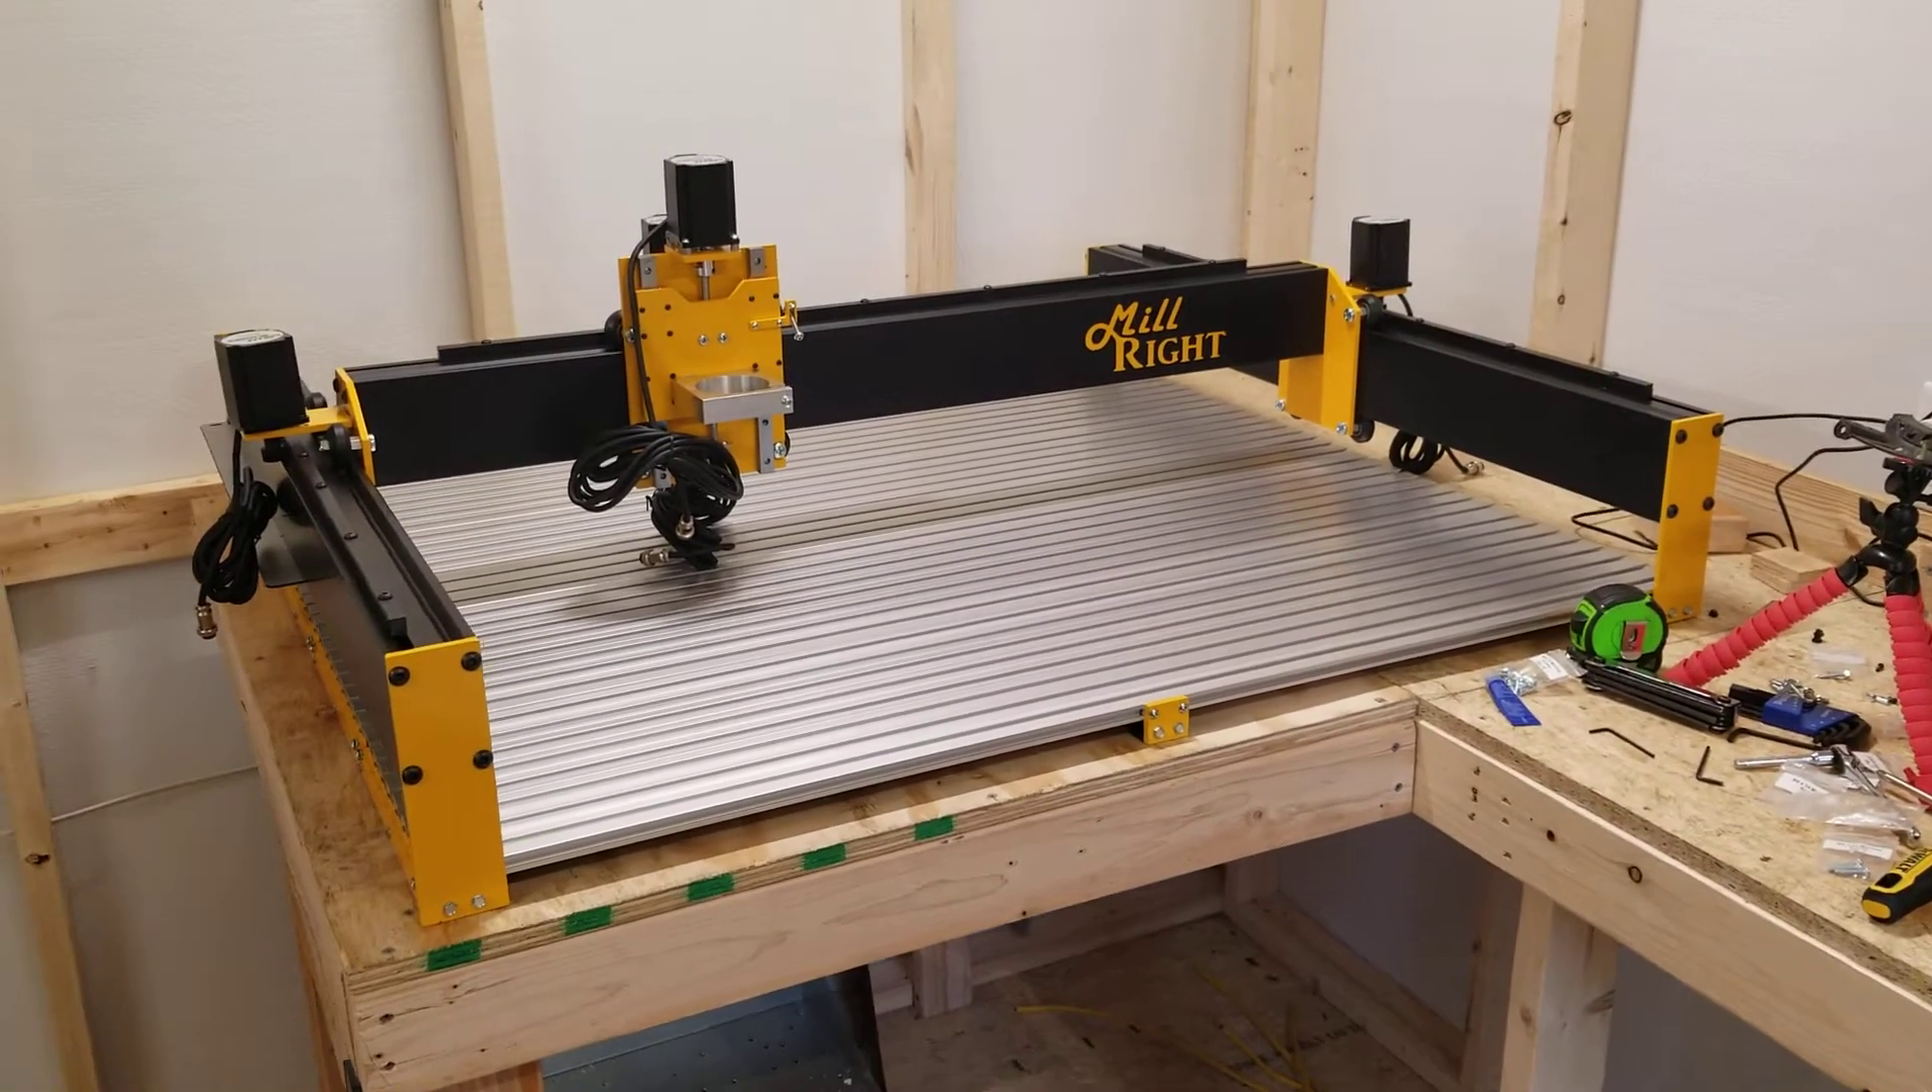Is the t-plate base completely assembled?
Yes.